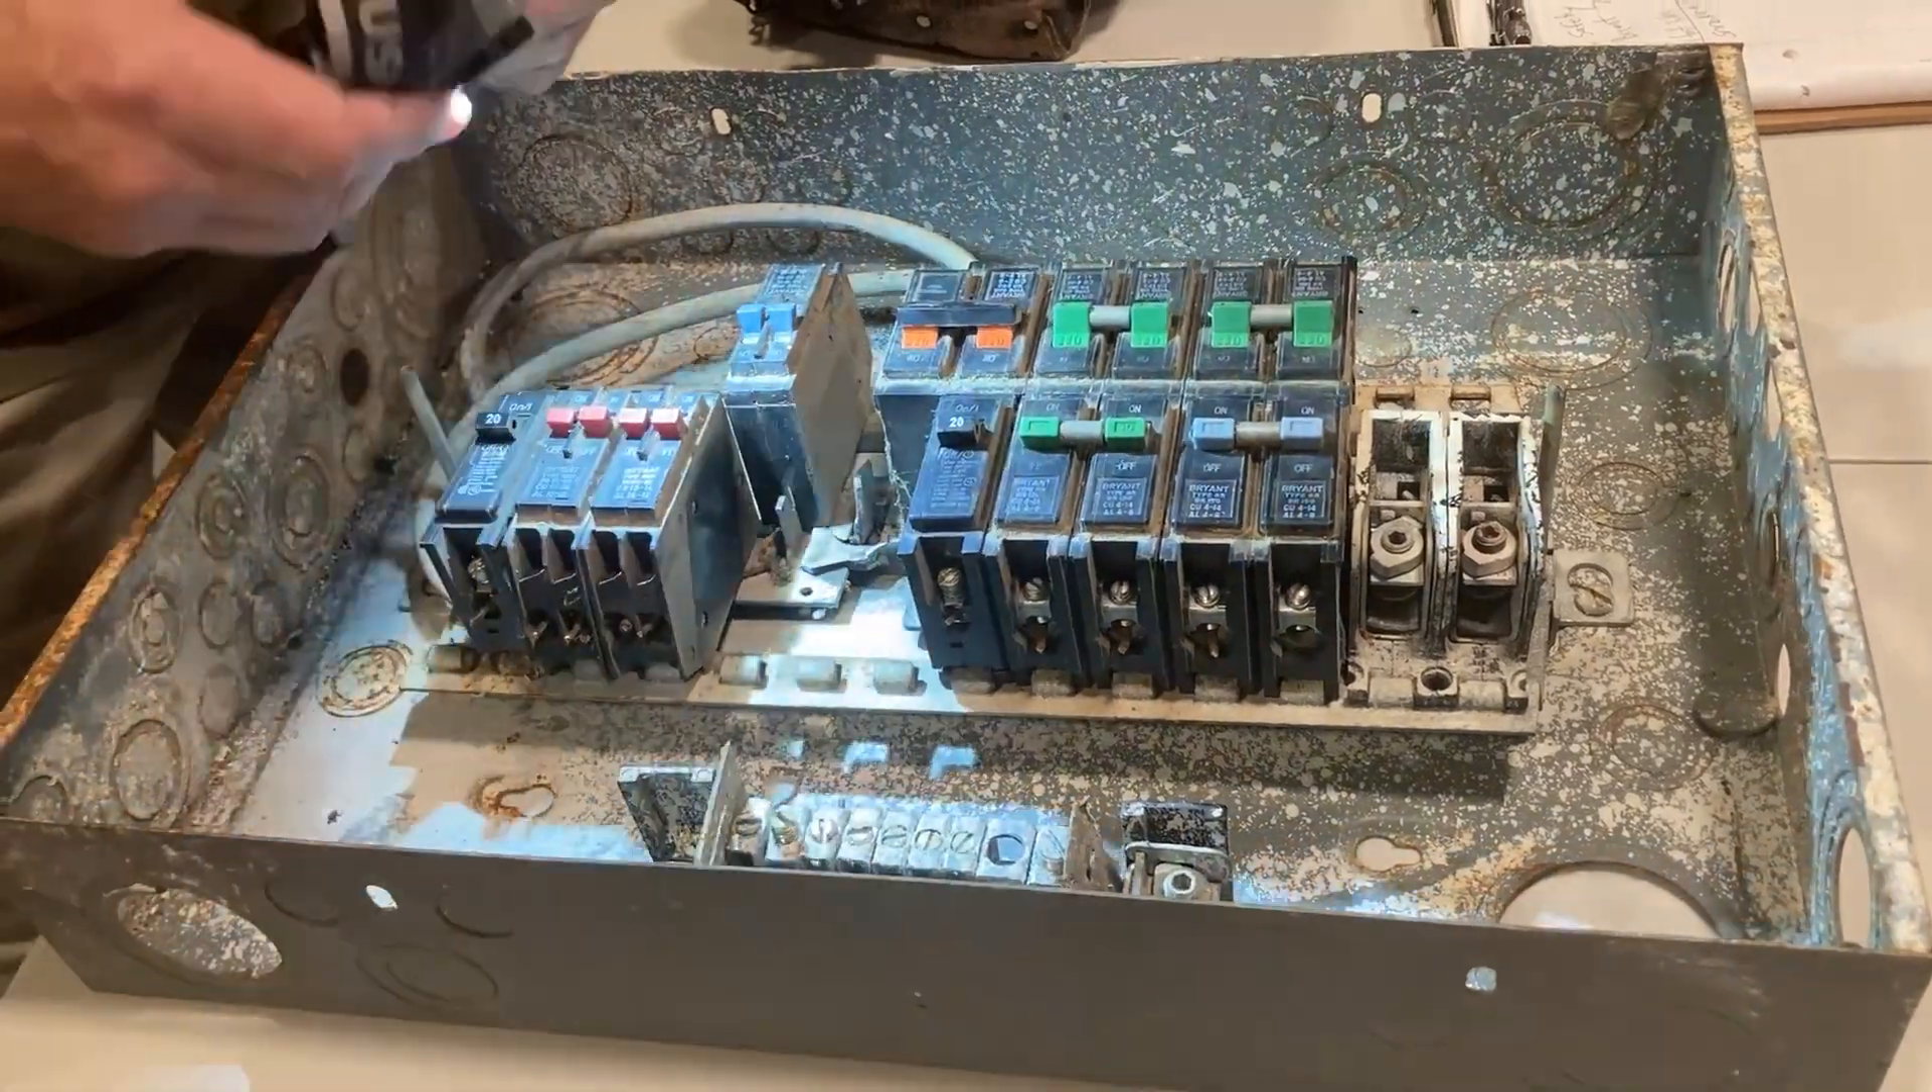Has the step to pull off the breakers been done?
No.